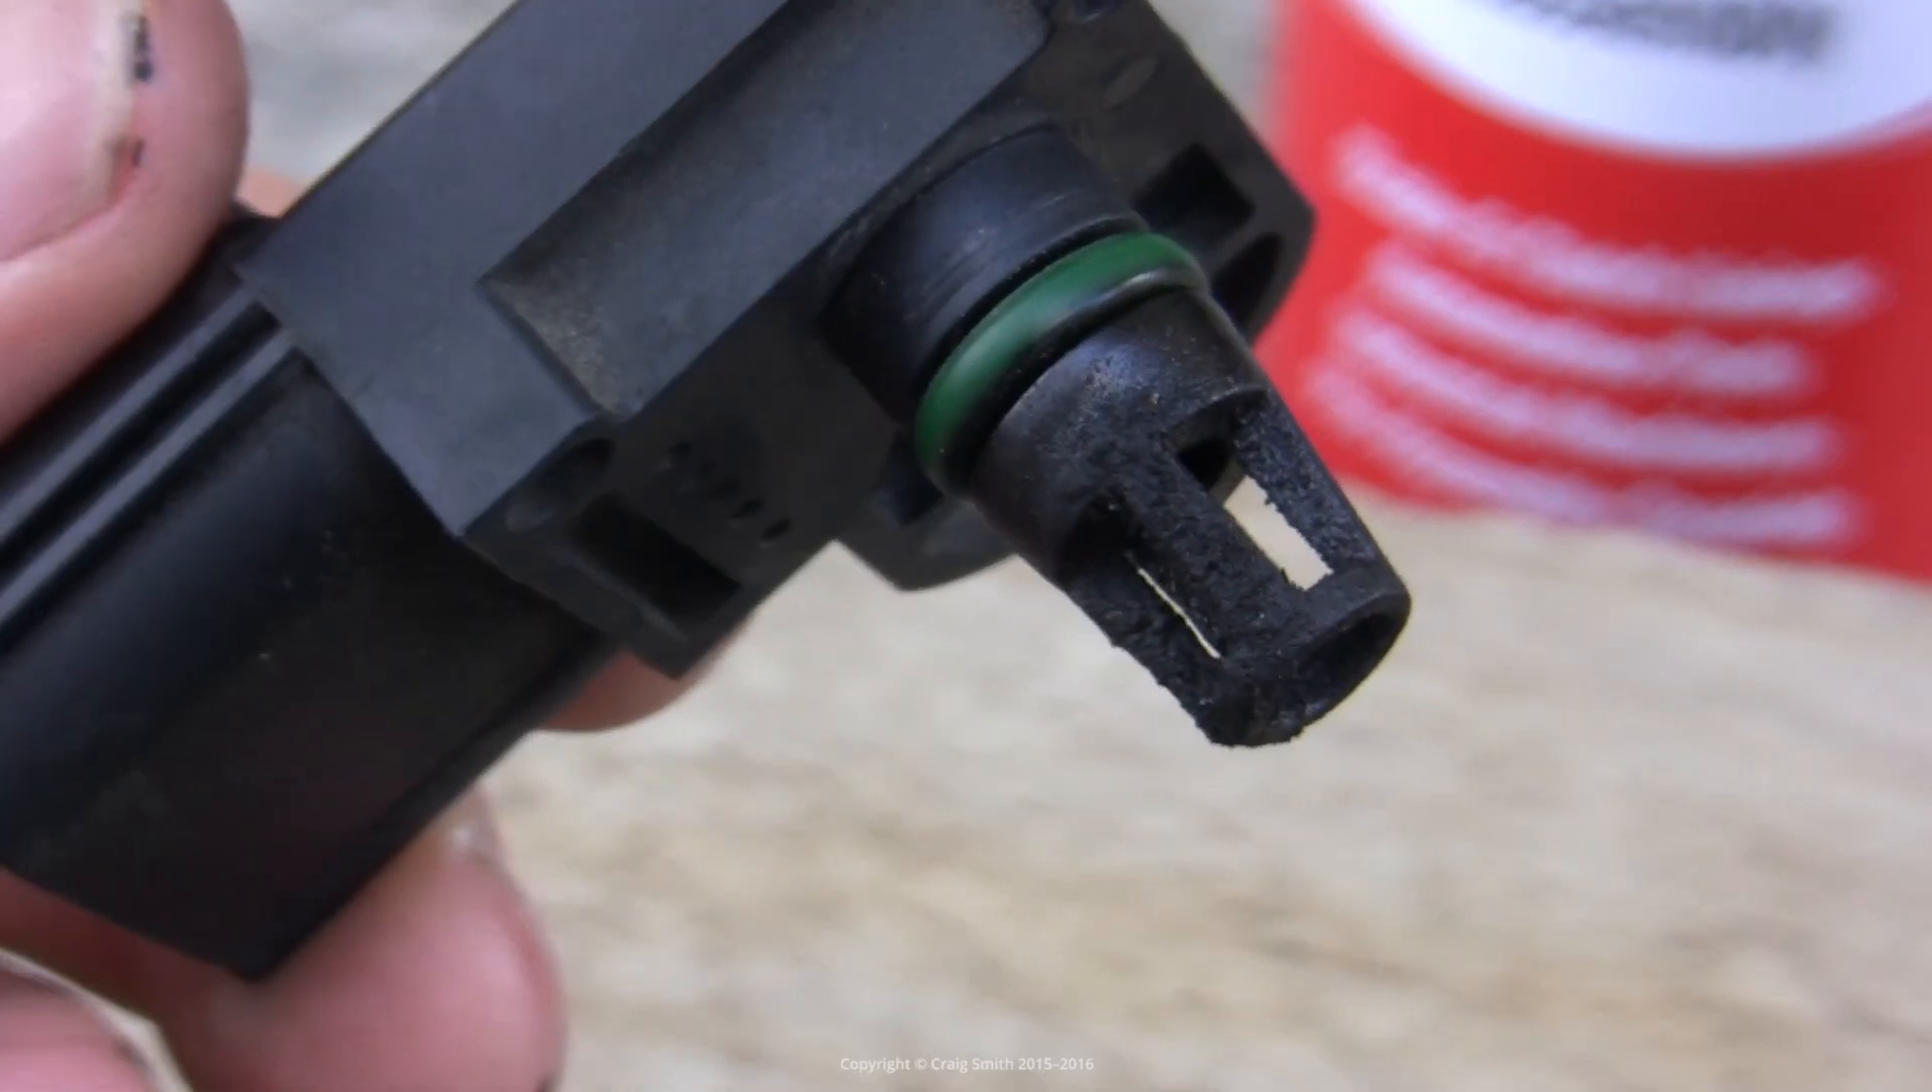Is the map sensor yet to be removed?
No.